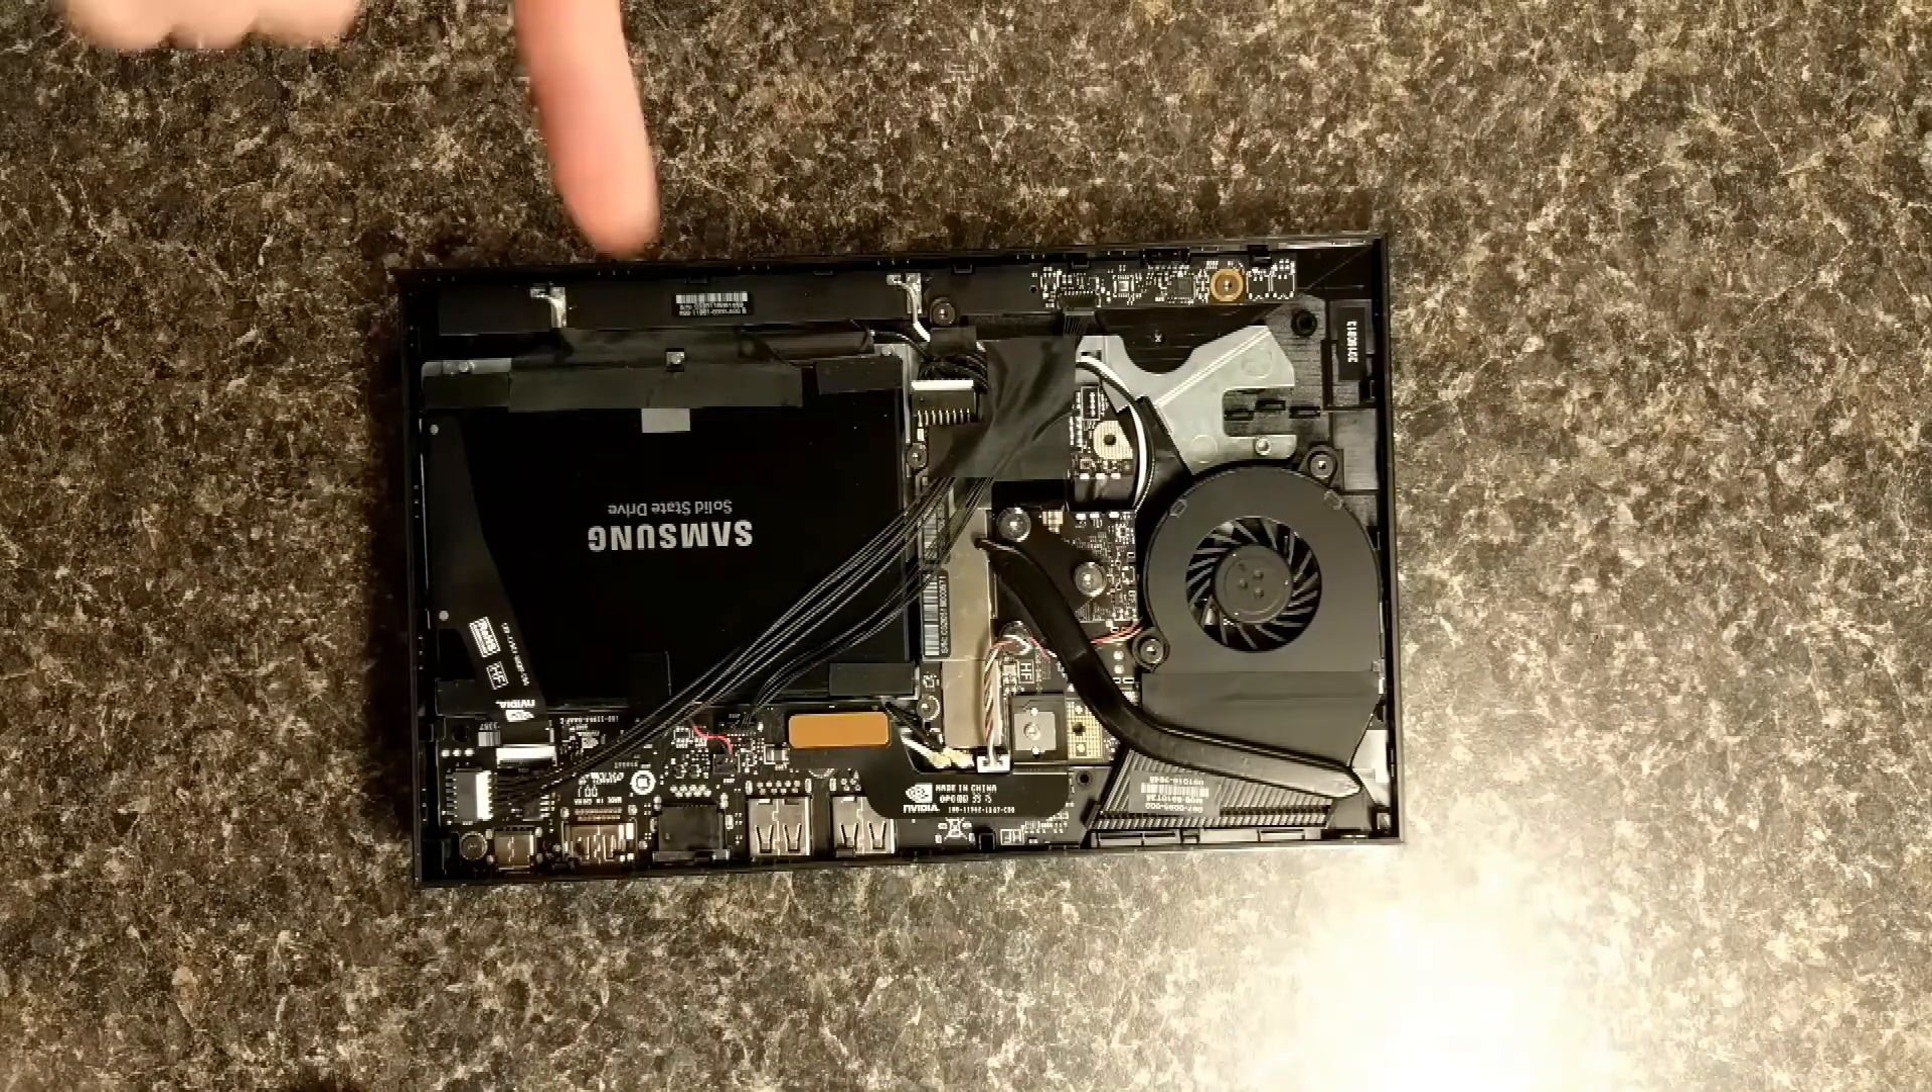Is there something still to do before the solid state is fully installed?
No.